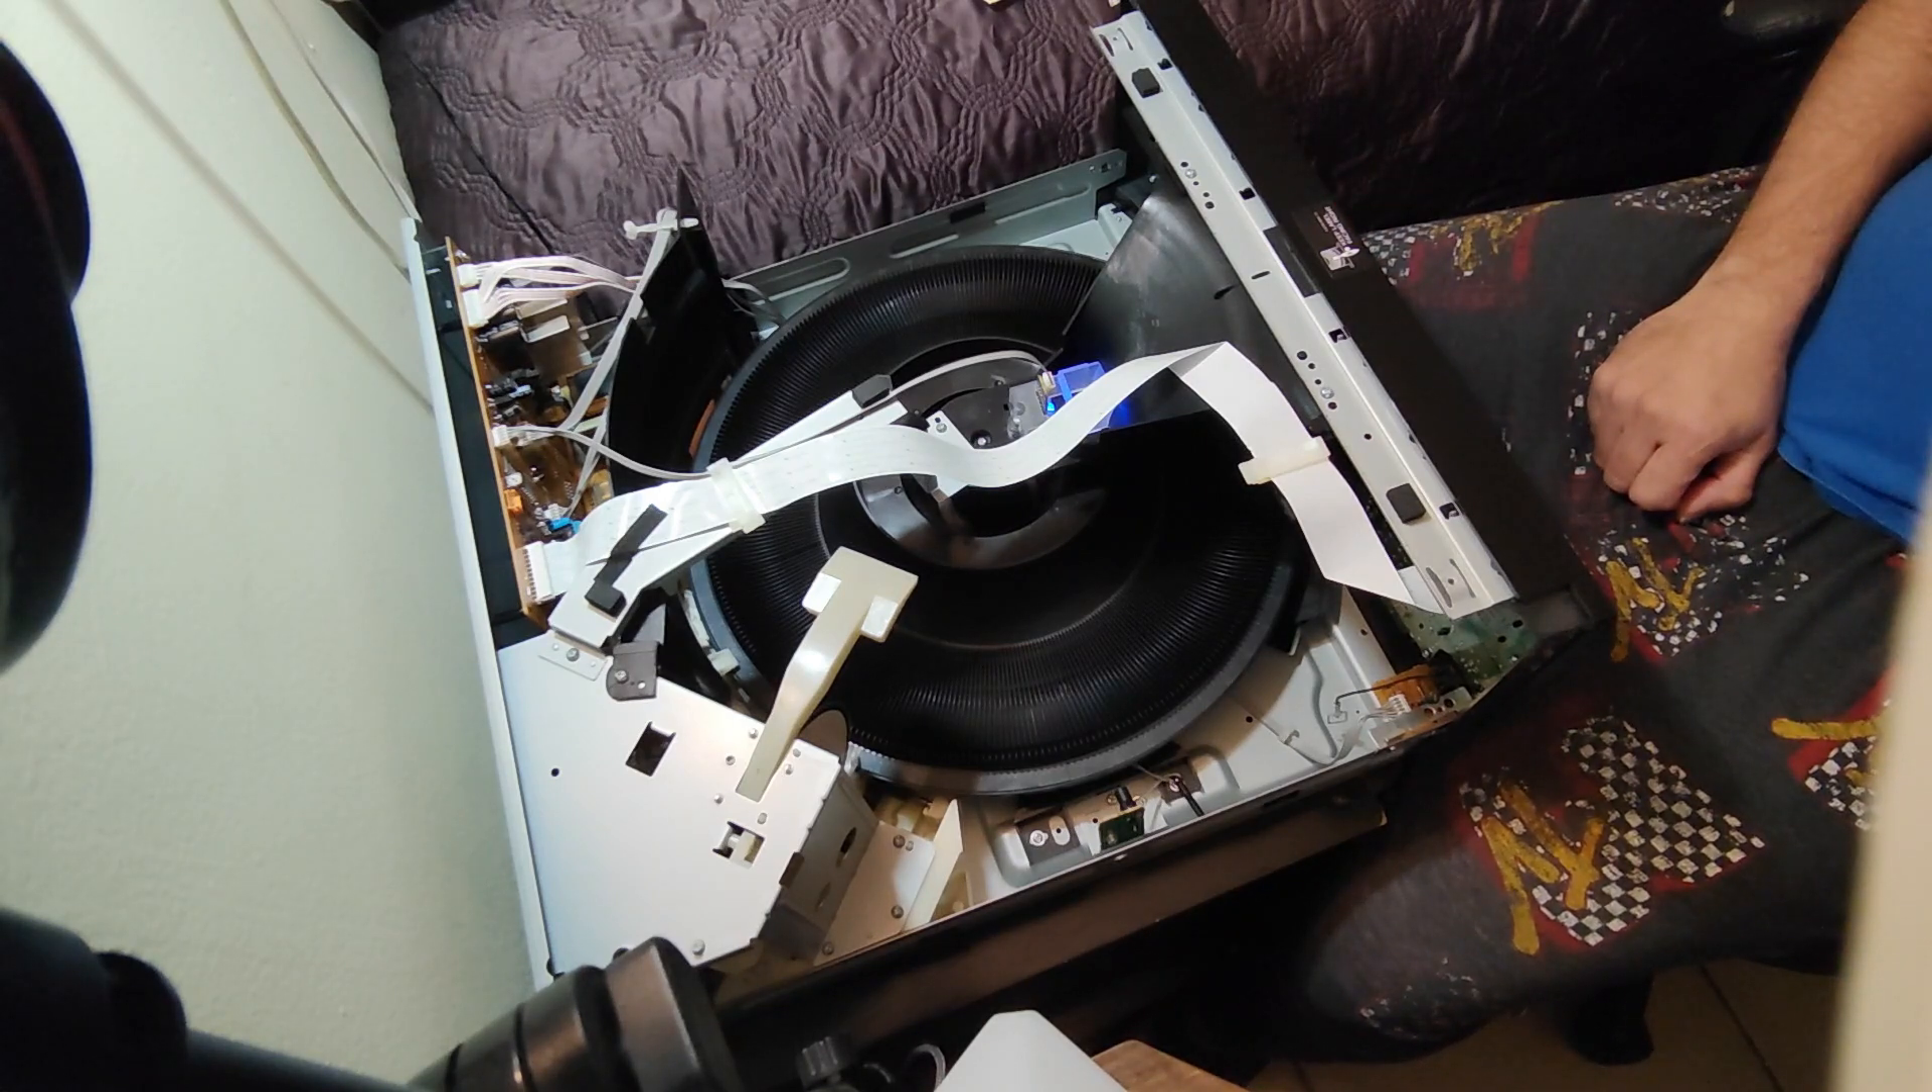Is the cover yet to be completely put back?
Yes.